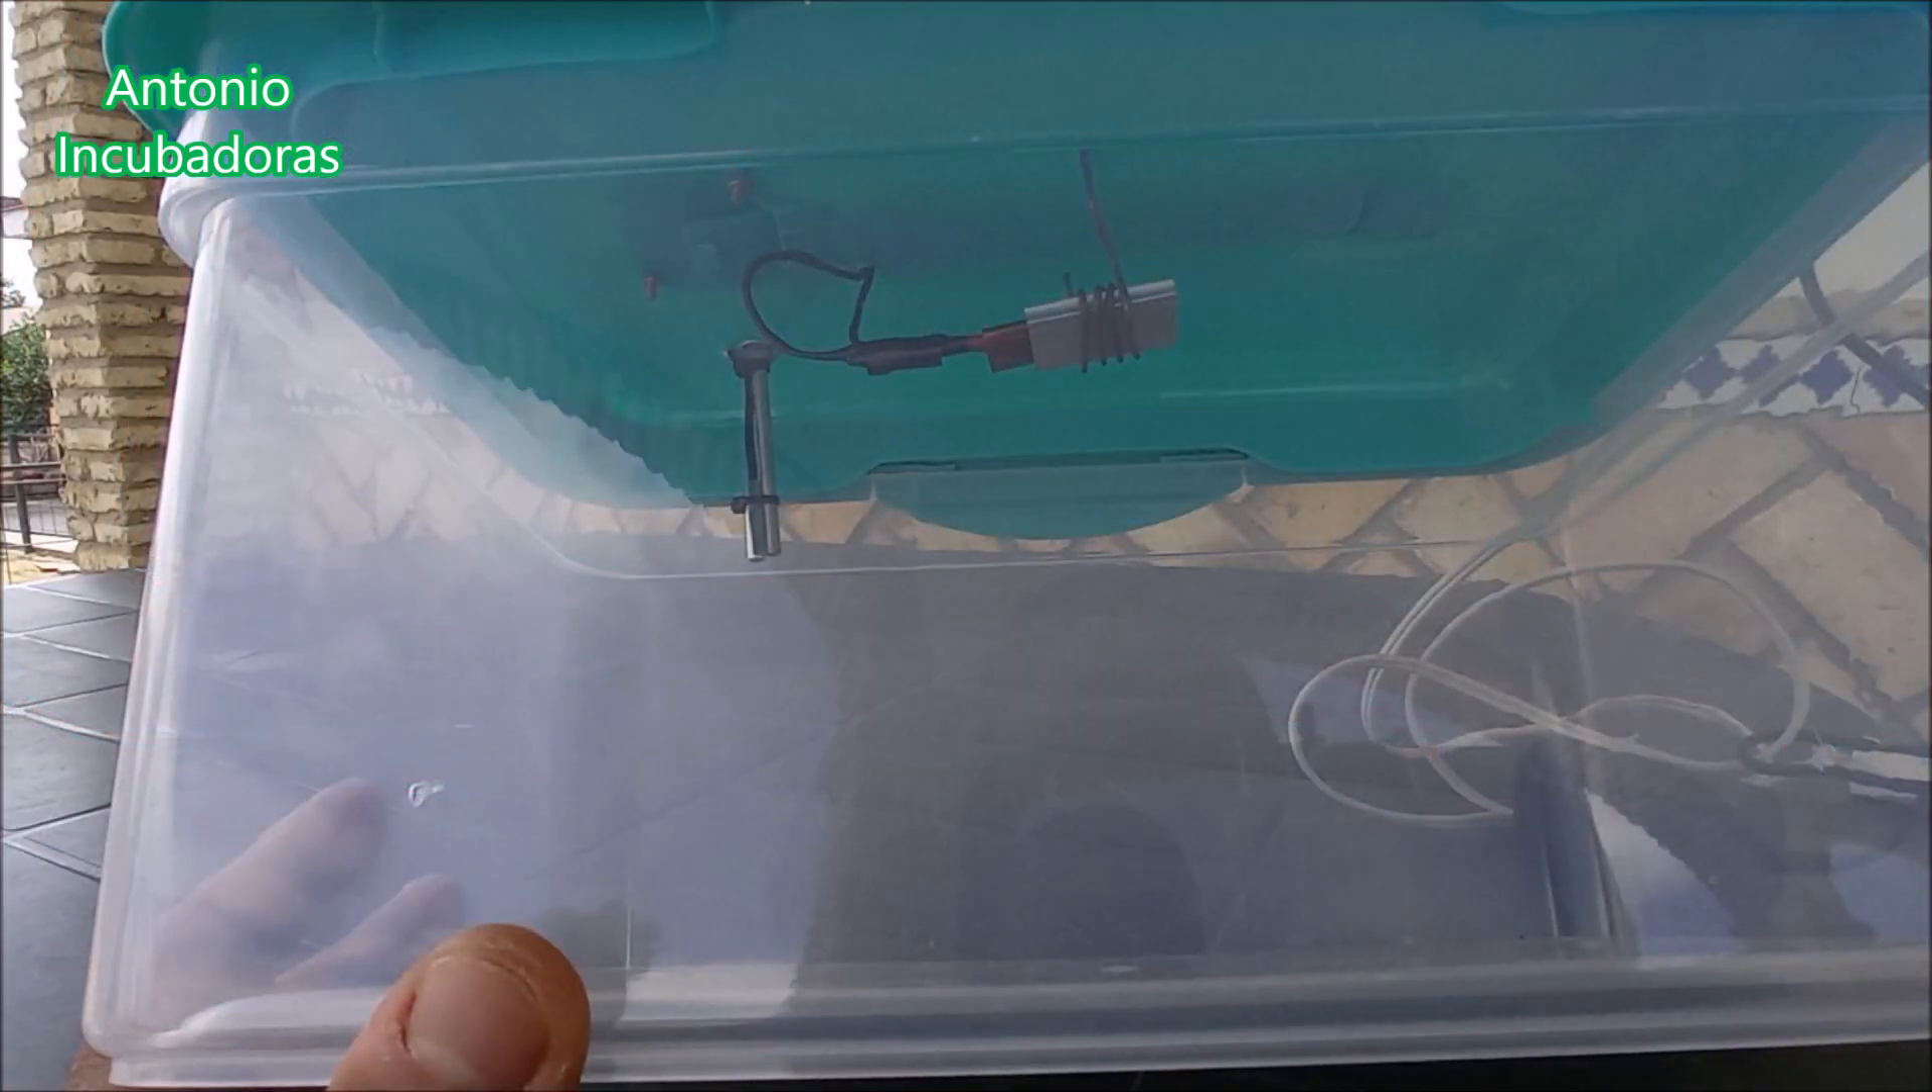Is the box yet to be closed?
No.